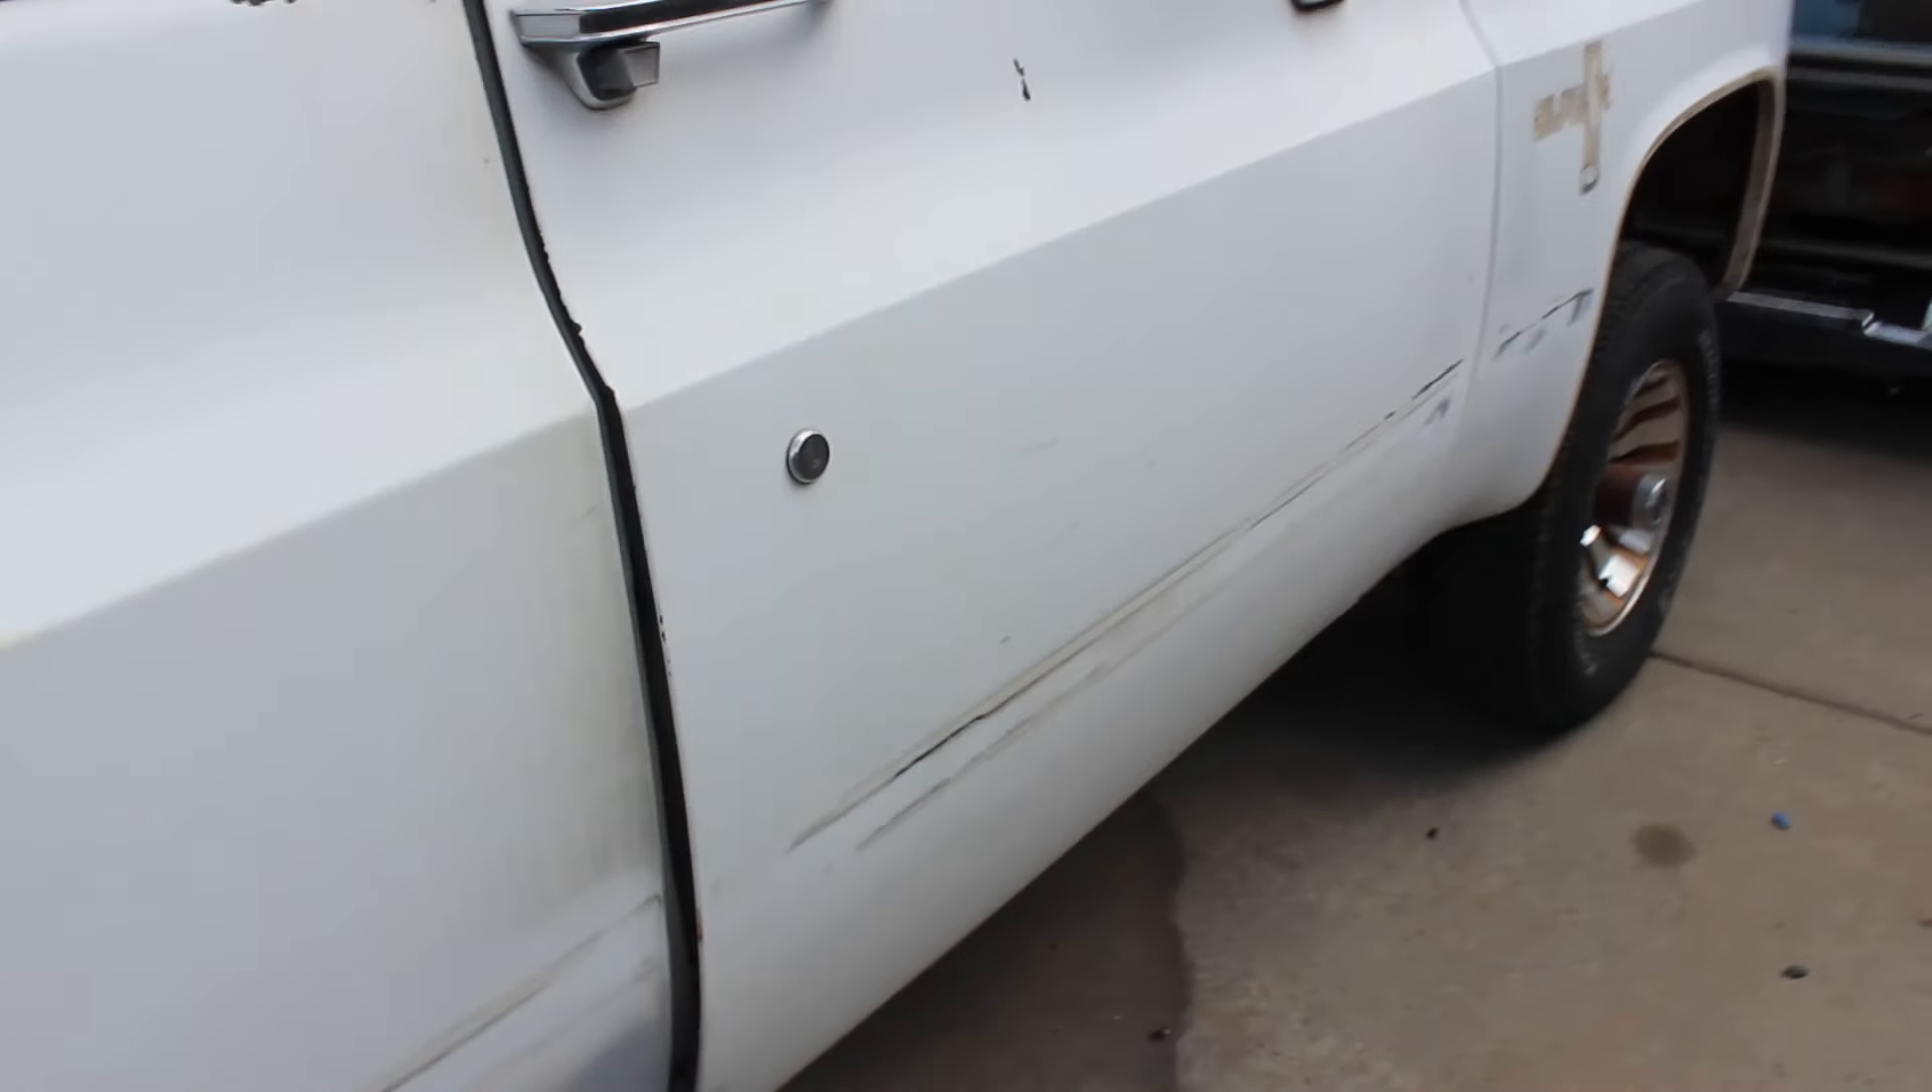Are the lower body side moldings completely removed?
Yes.